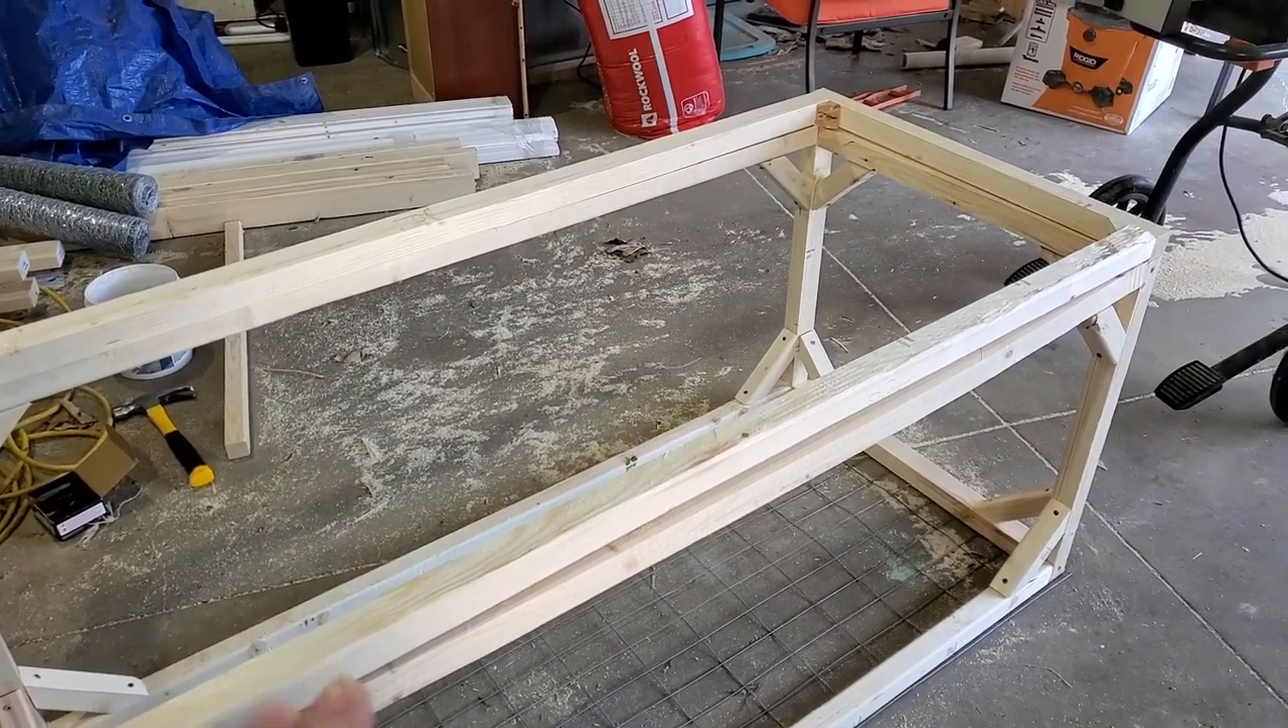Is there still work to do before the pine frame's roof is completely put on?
Yes.